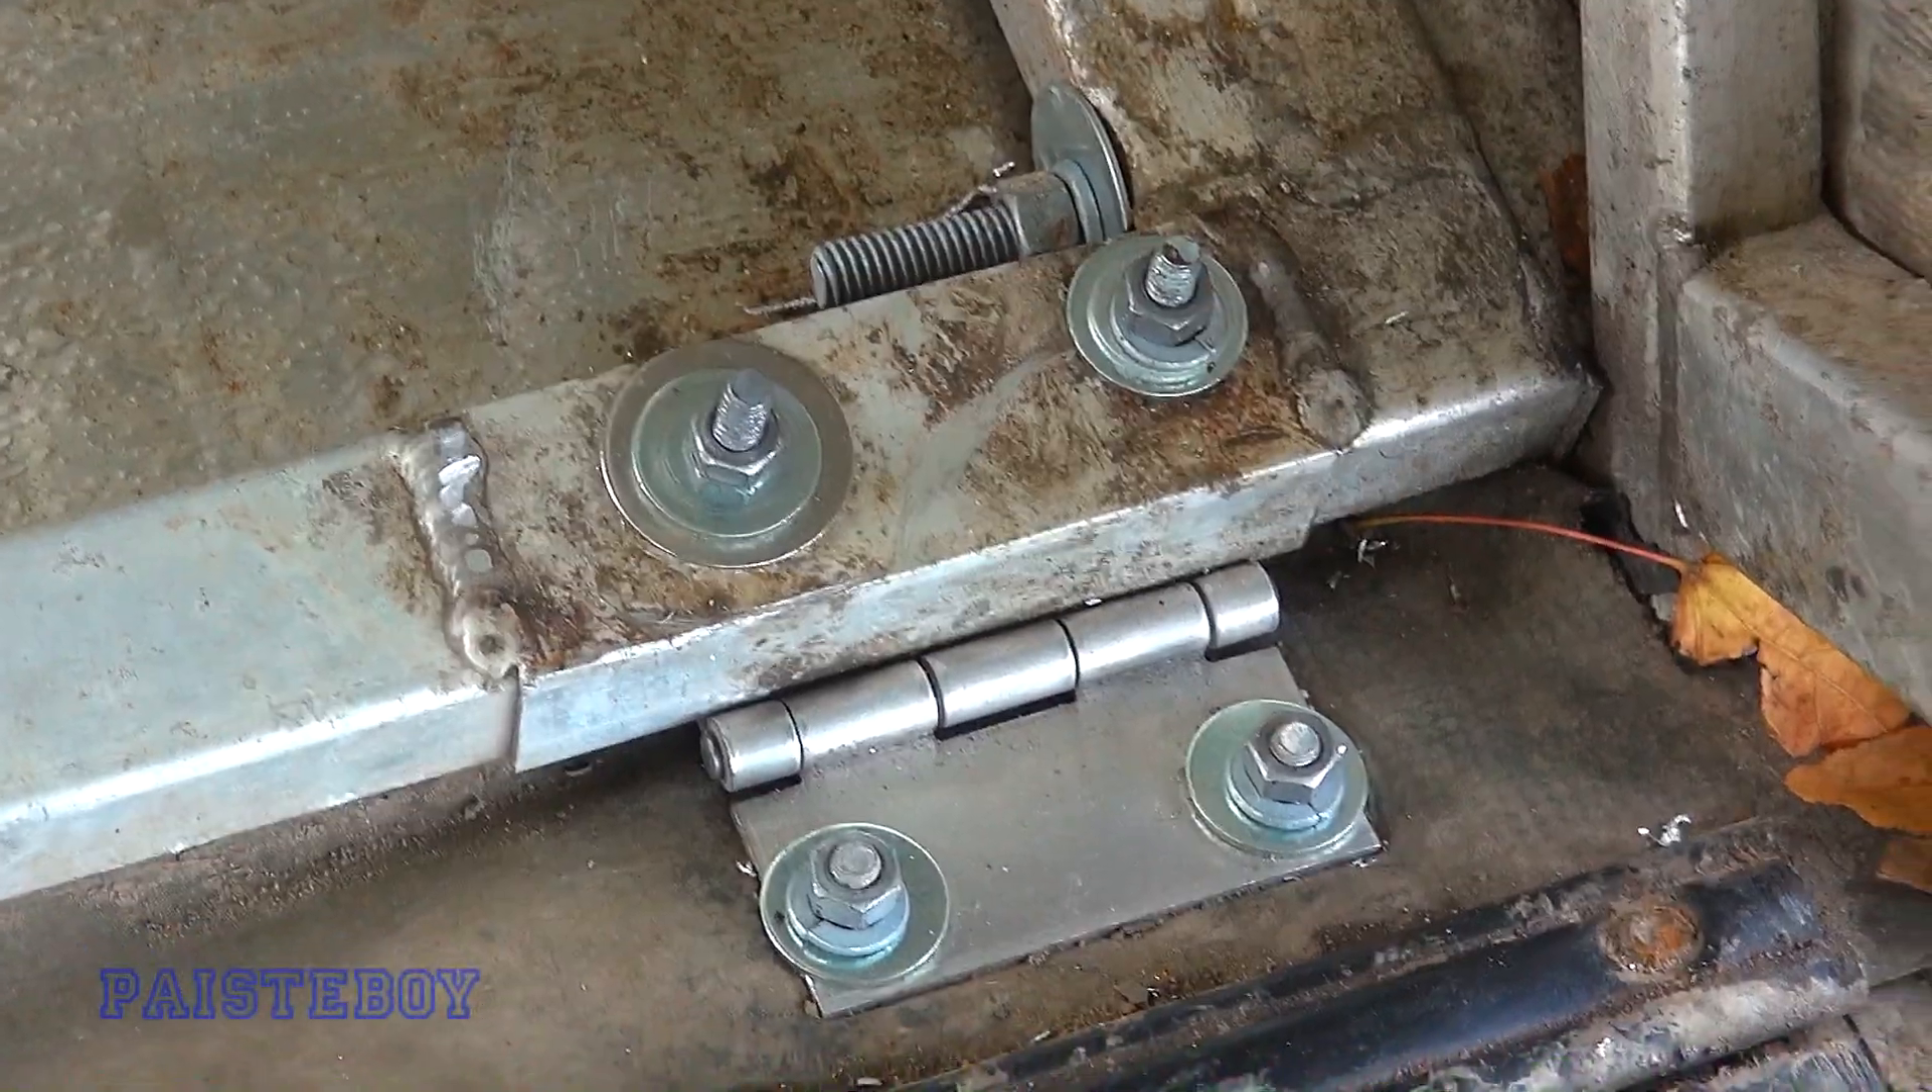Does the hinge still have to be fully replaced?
No.